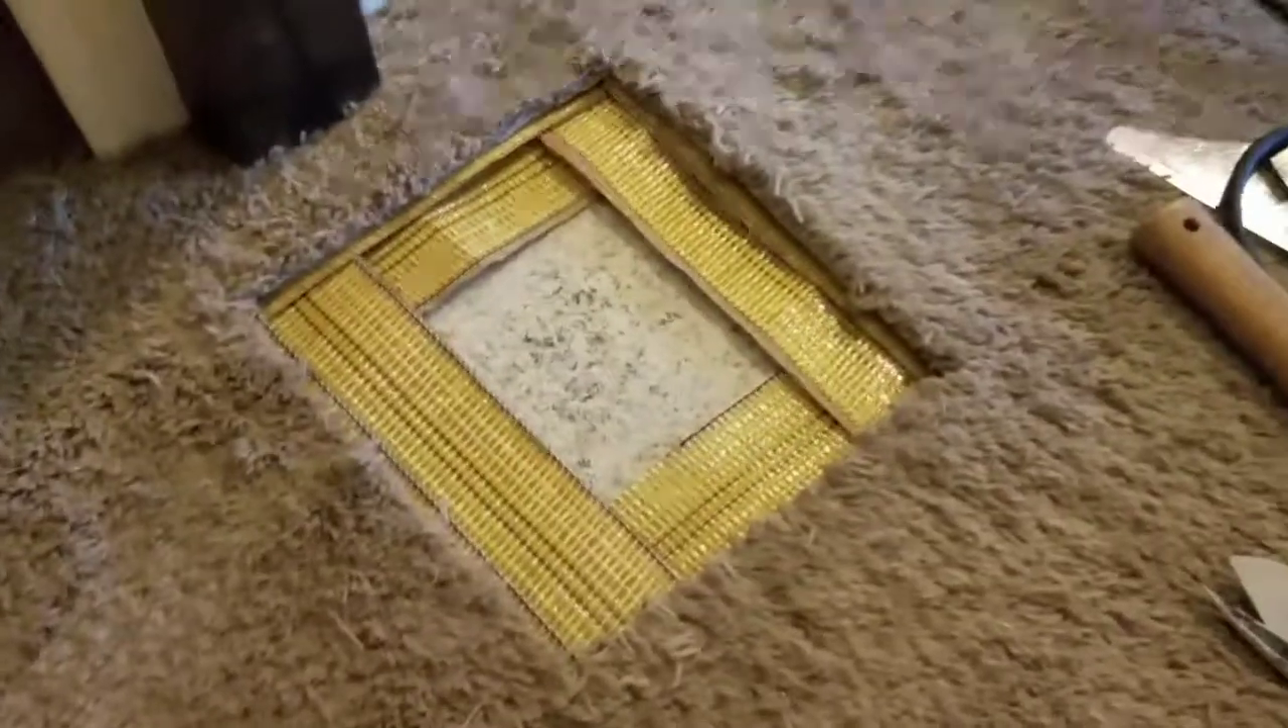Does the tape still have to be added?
No.